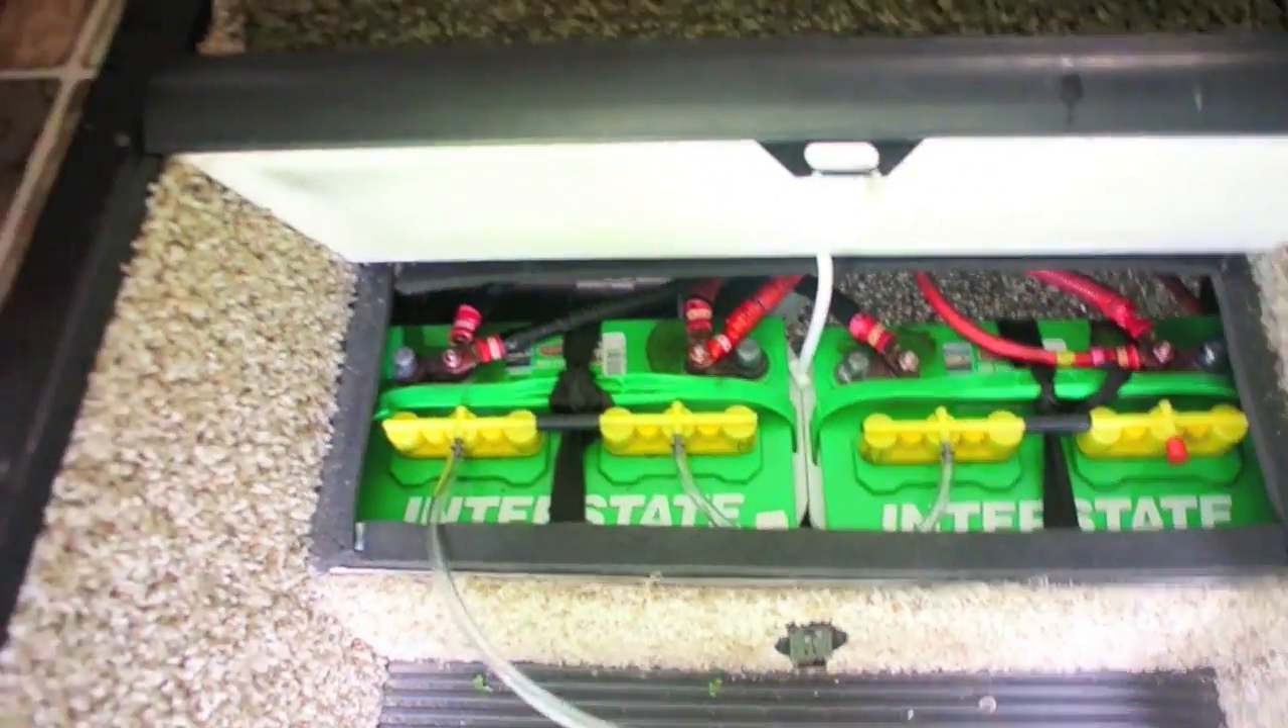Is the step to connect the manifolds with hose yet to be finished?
No.